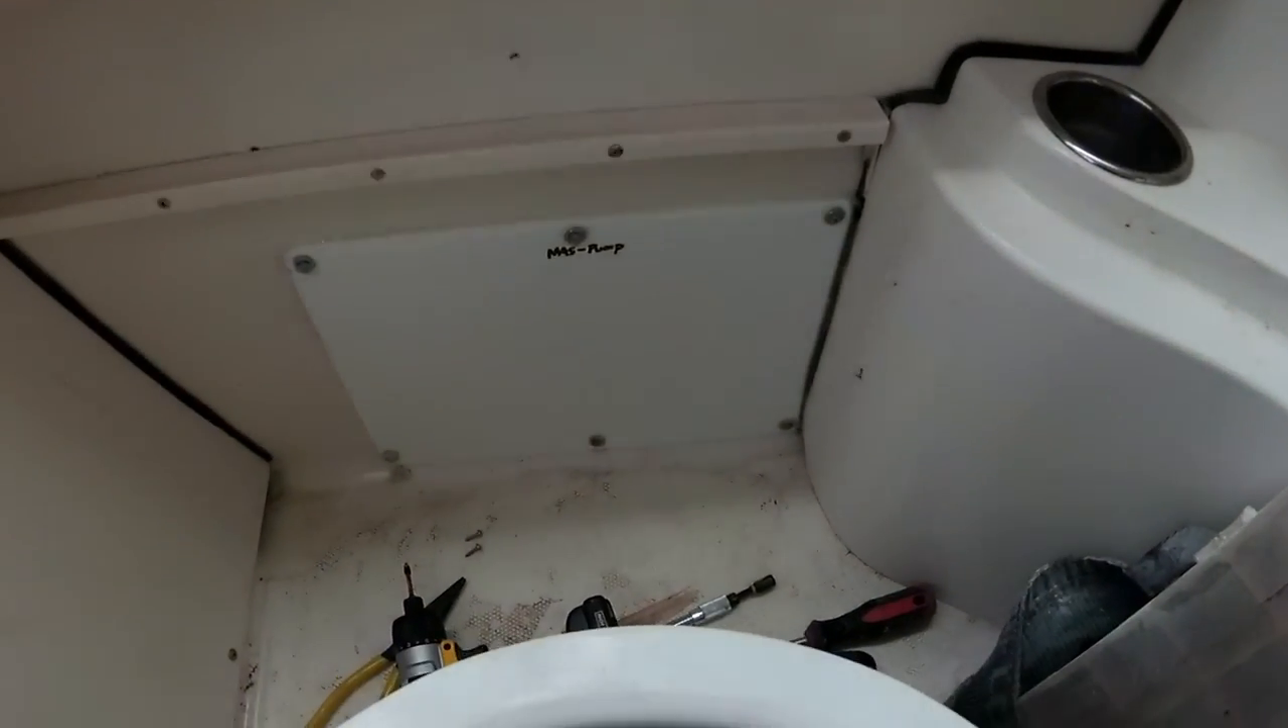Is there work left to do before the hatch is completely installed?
No.